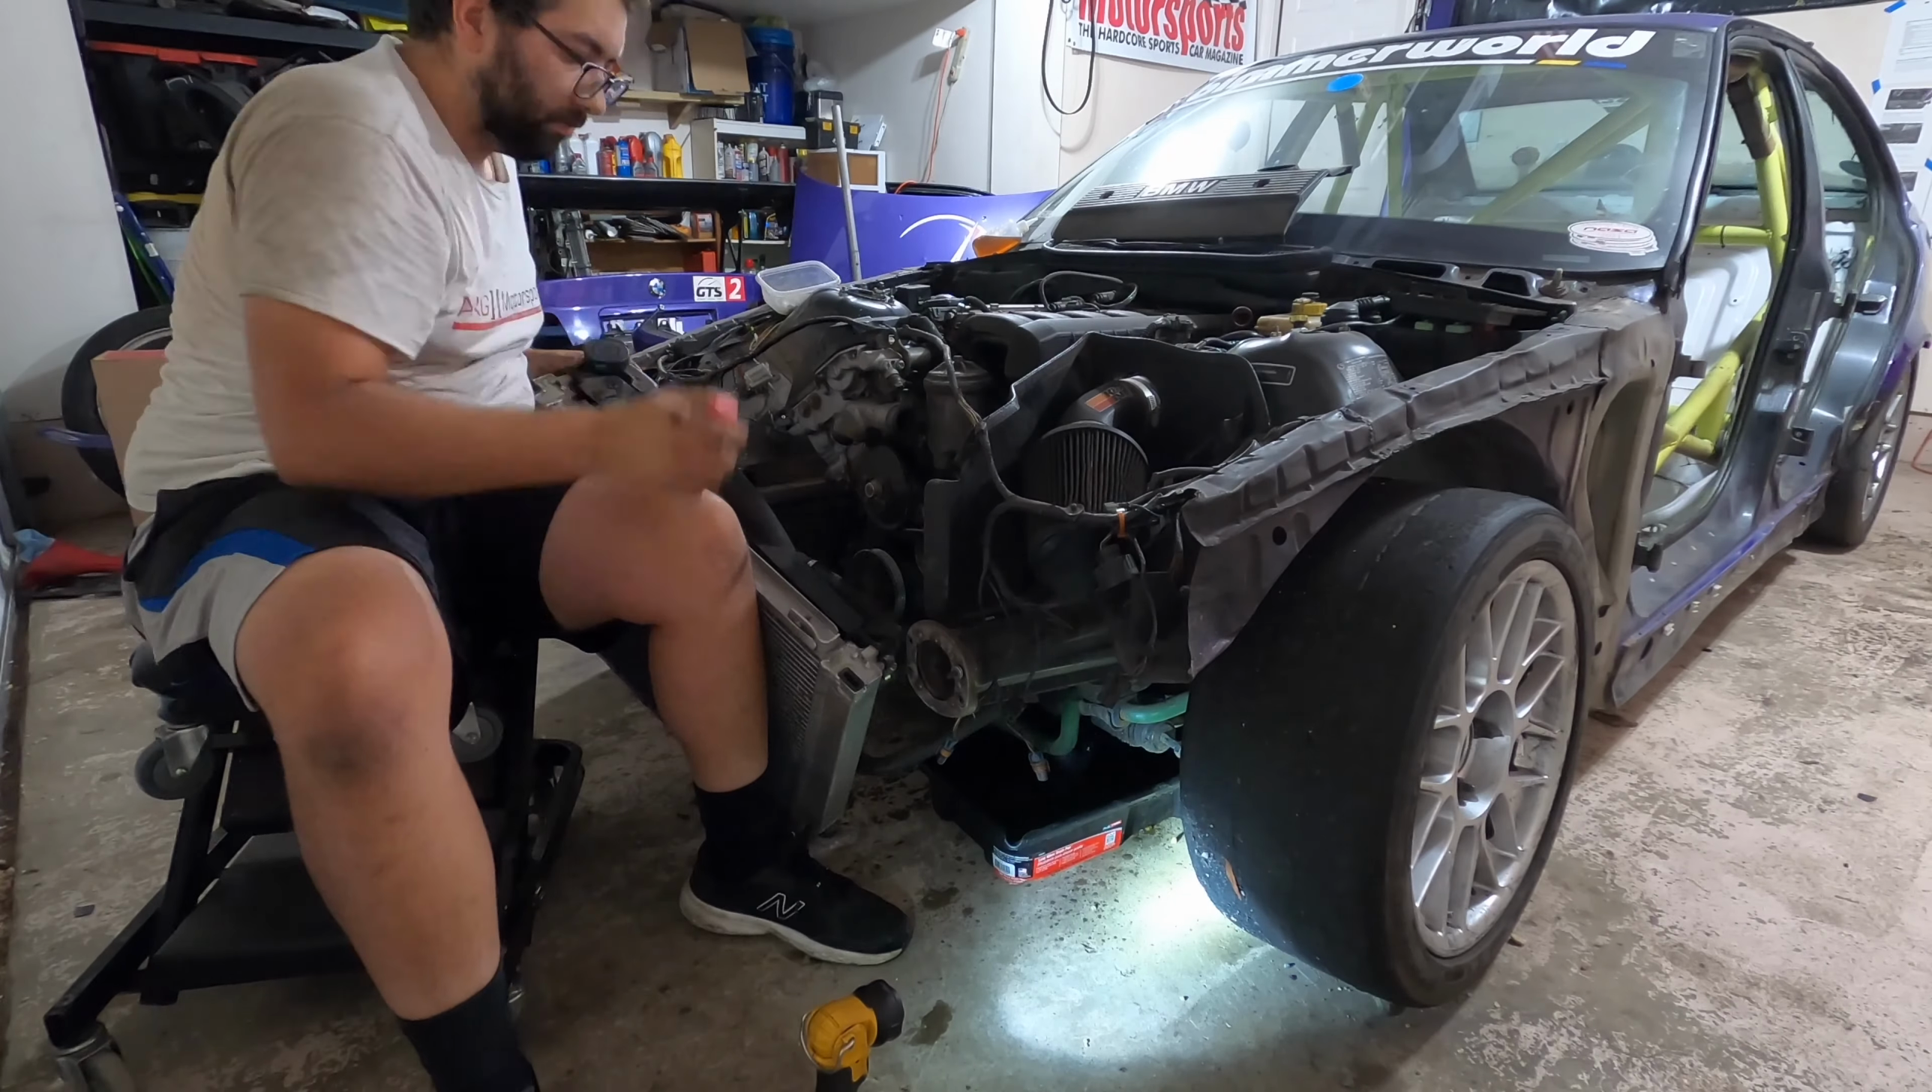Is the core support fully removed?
Yes.